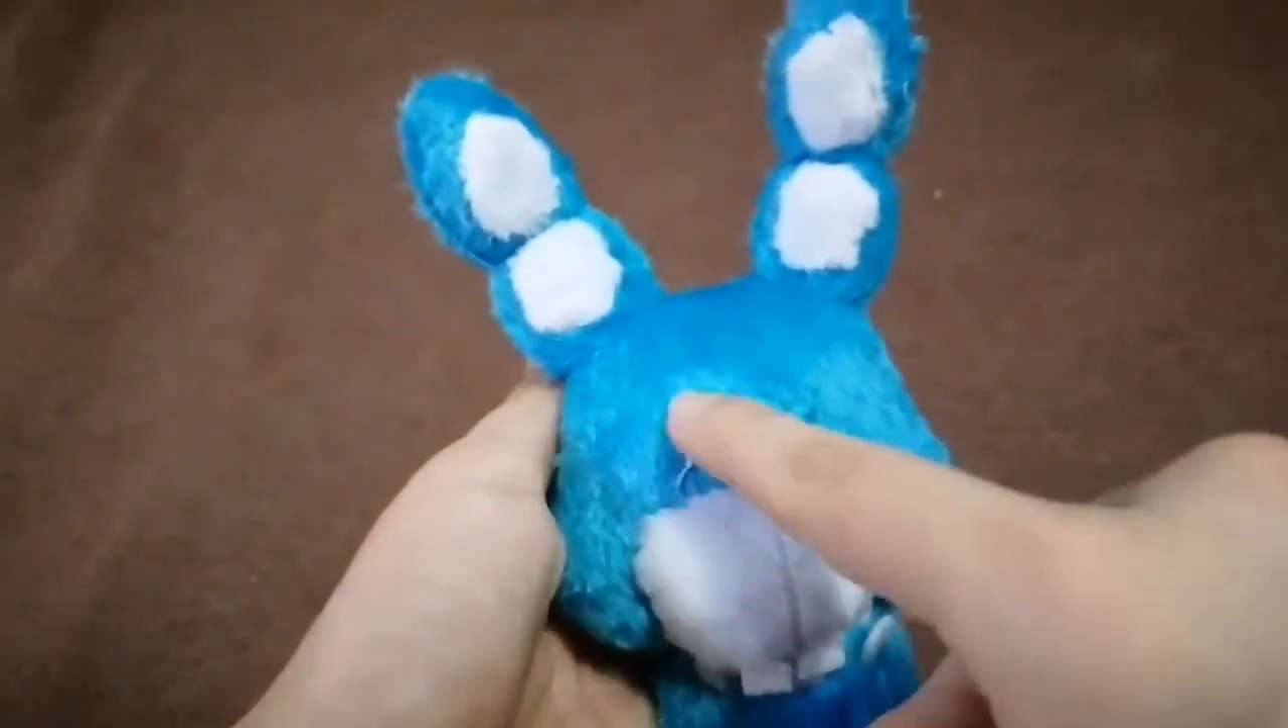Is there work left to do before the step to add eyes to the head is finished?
Yes.